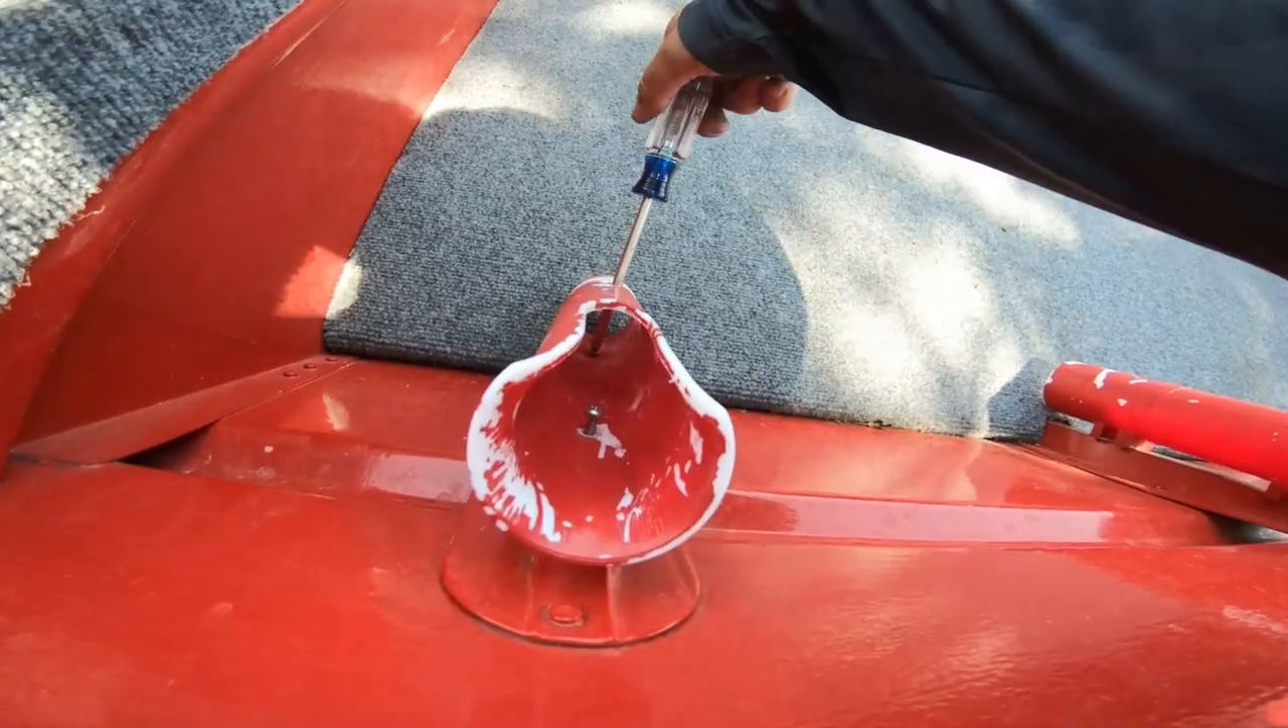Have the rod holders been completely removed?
No.